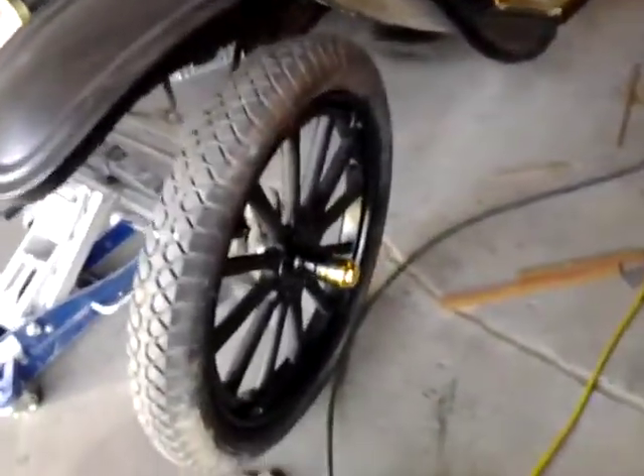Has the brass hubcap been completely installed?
Yes.